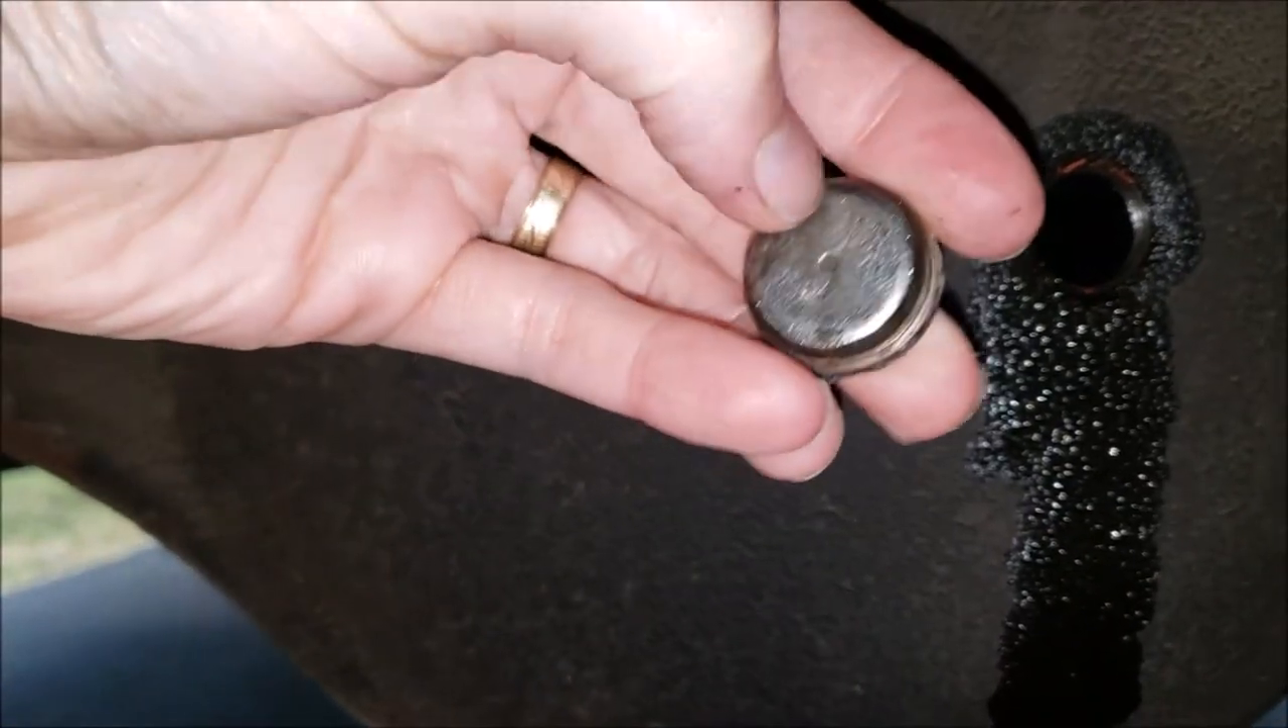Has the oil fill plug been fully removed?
Yes.